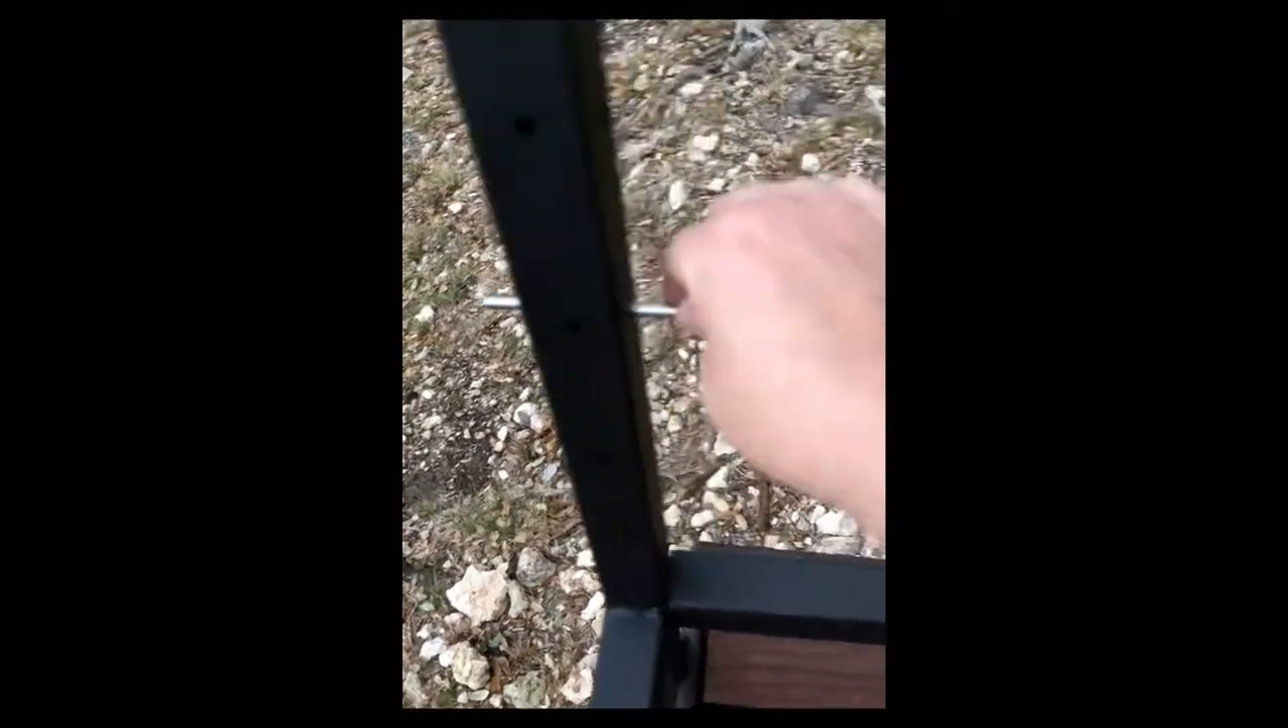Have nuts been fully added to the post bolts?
No.